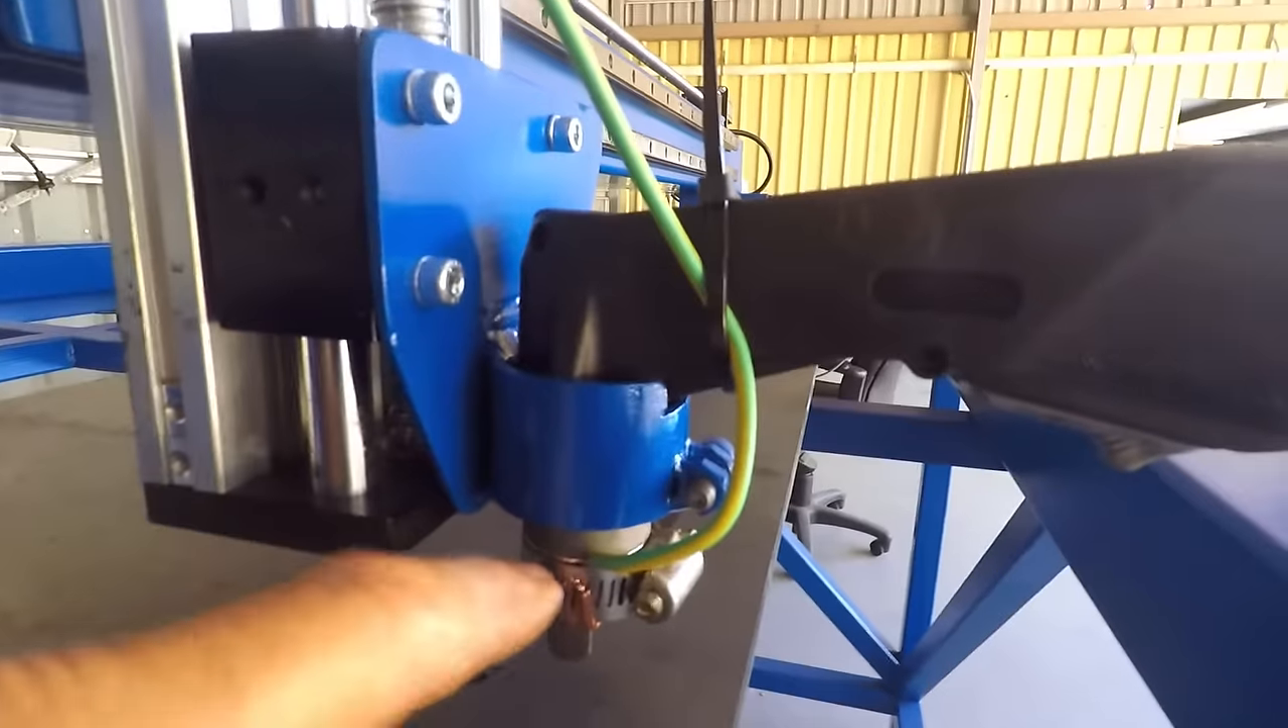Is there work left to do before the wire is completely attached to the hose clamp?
No.